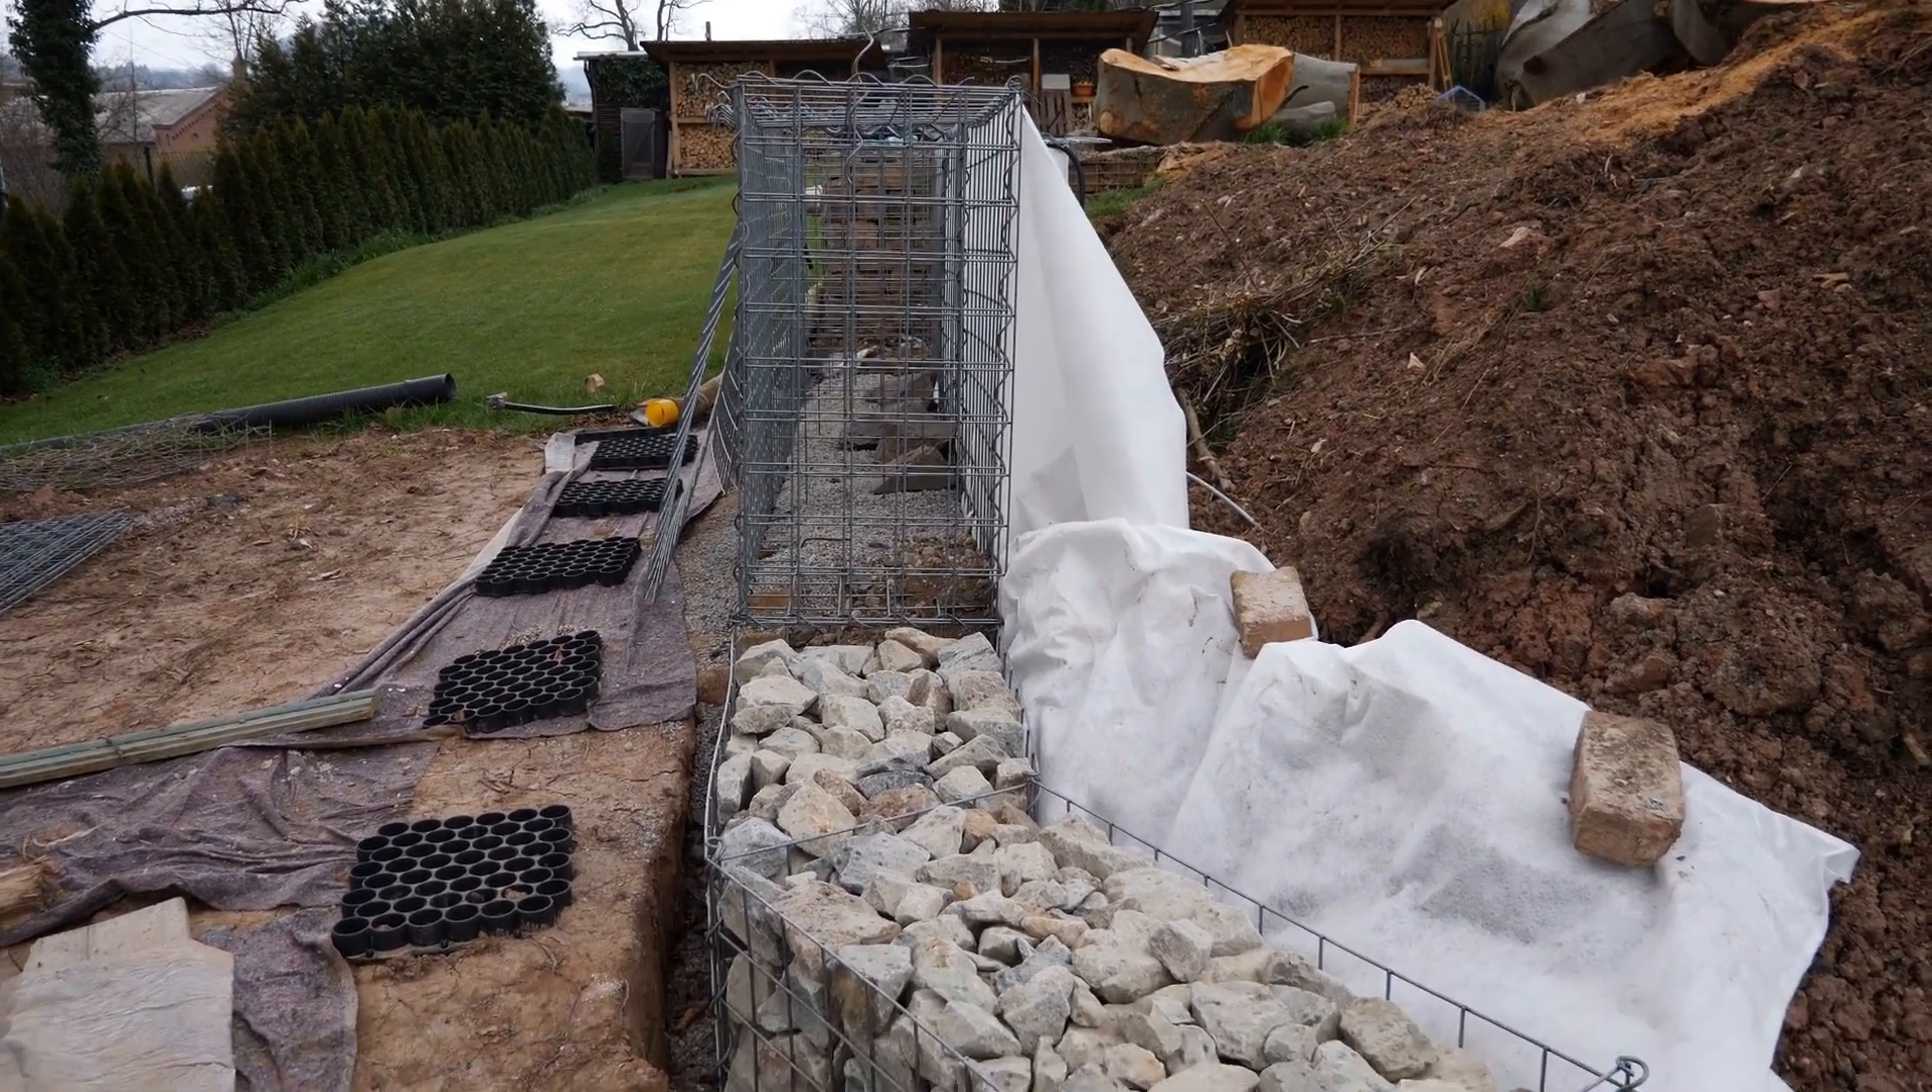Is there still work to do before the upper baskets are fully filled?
Yes.